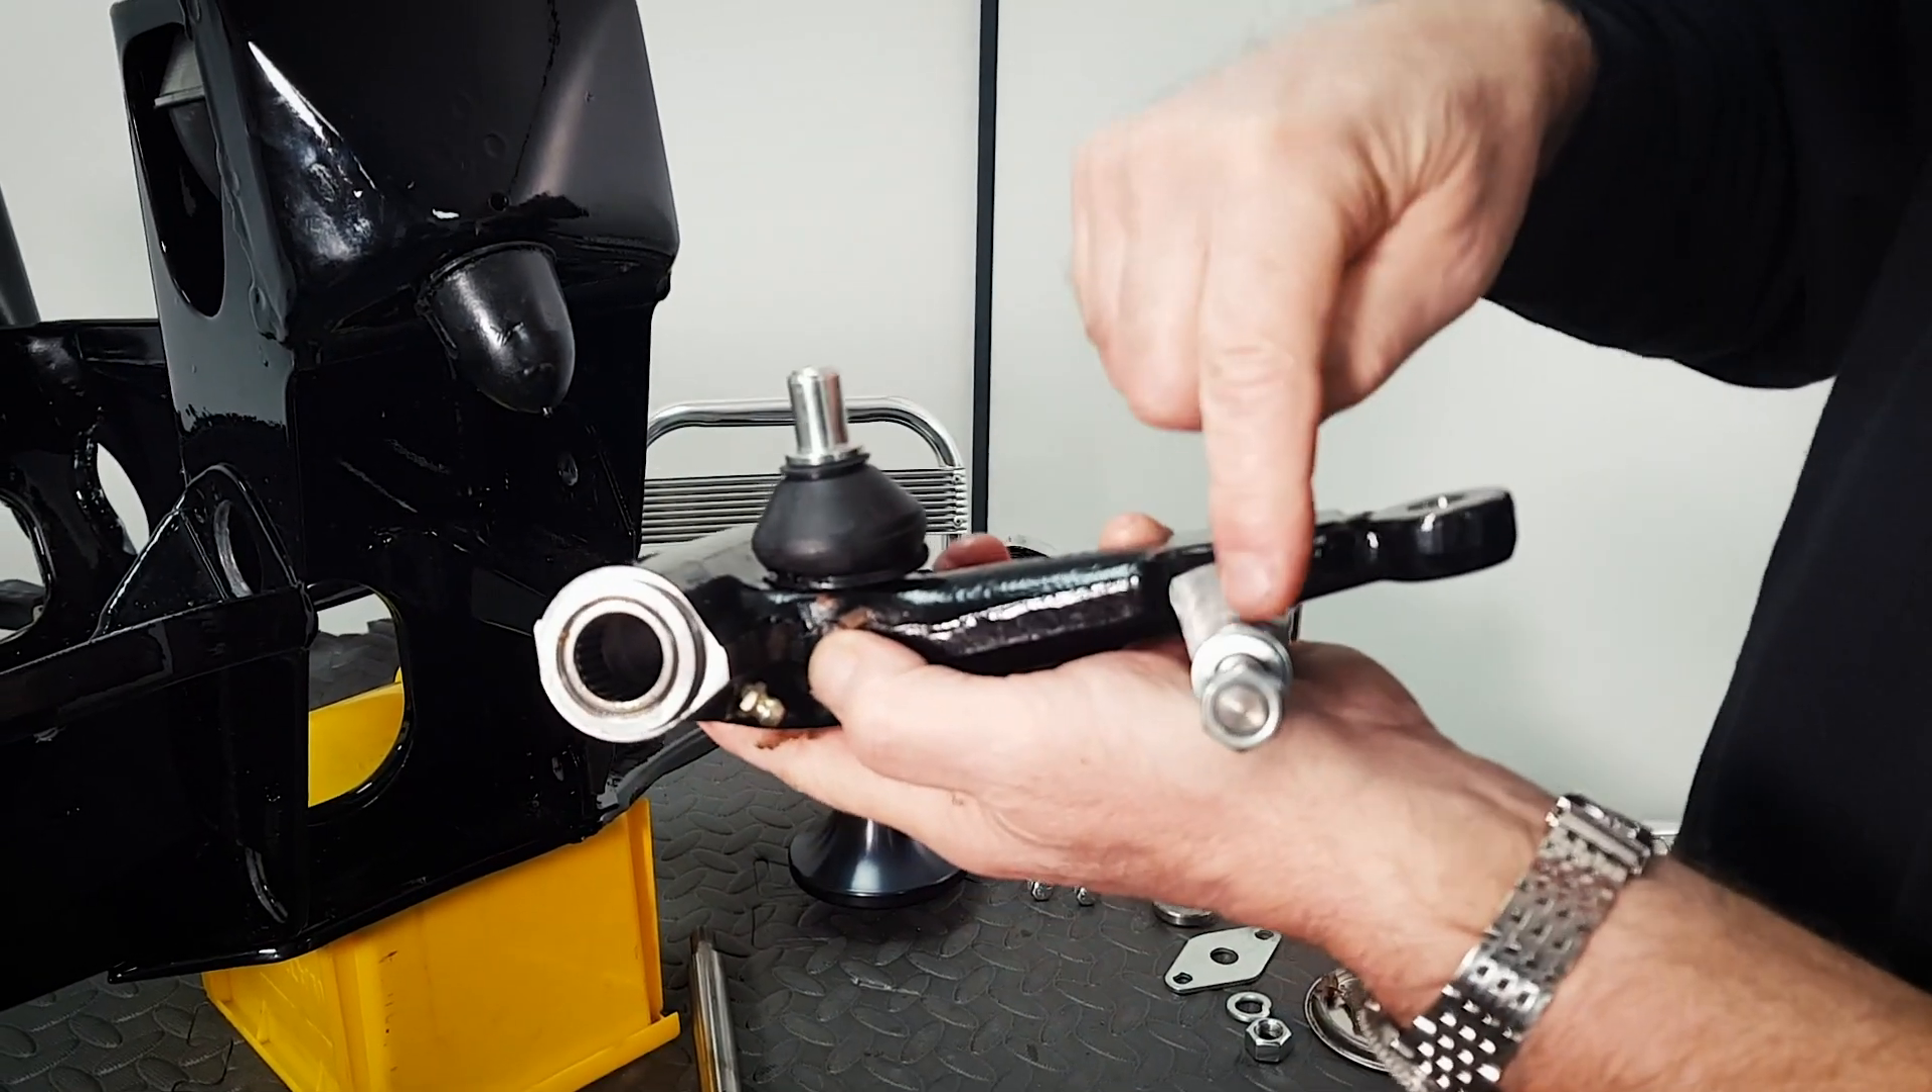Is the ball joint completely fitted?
Yes.